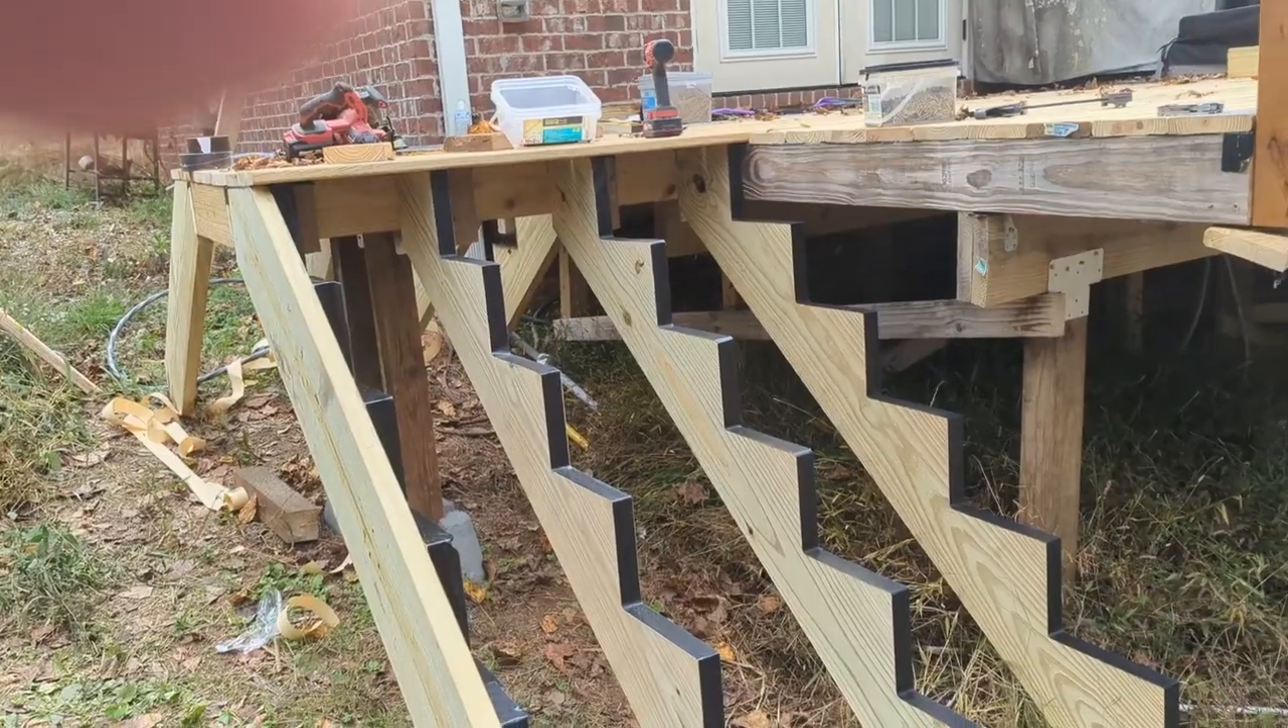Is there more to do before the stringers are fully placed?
No.